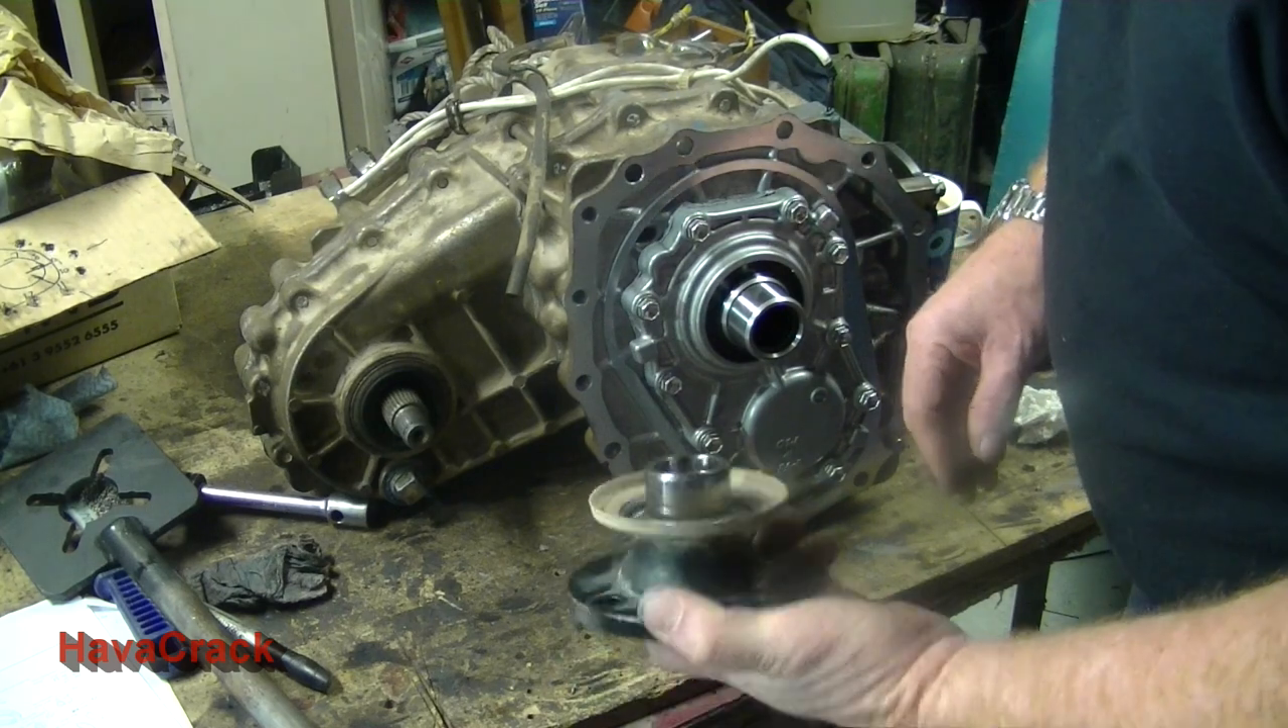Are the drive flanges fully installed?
No.